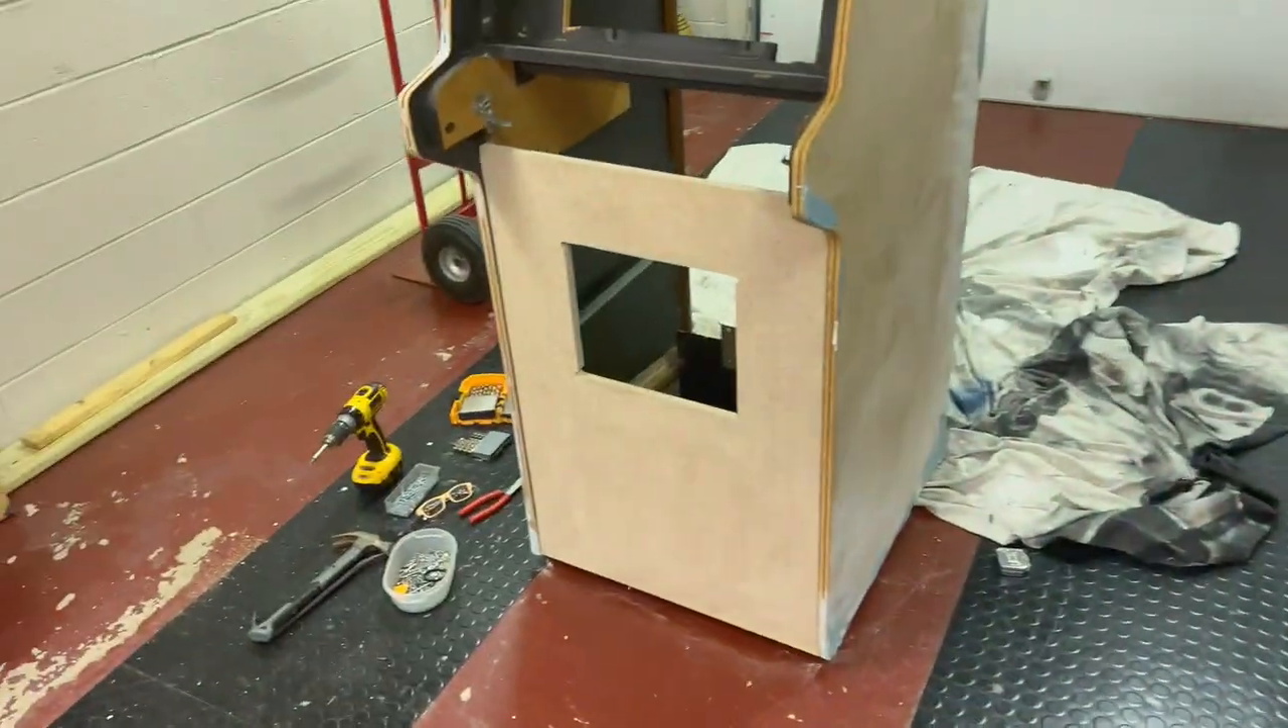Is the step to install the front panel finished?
Yes.